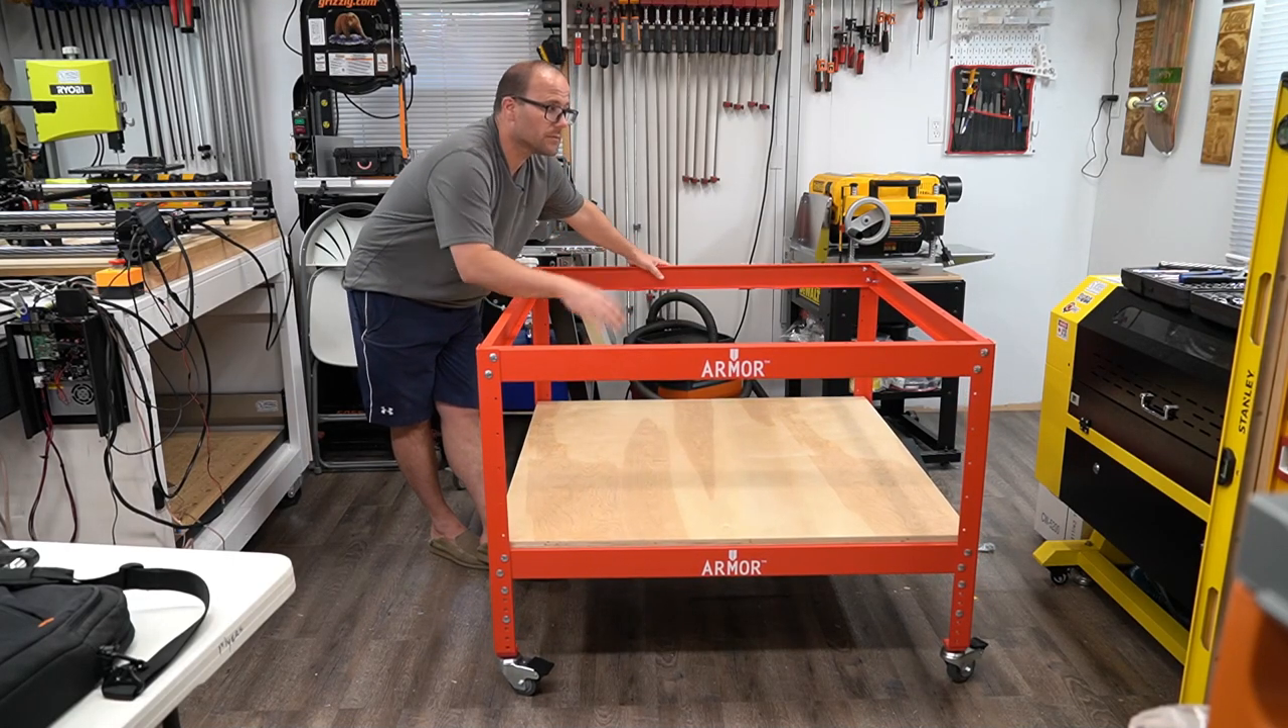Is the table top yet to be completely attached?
Yes.